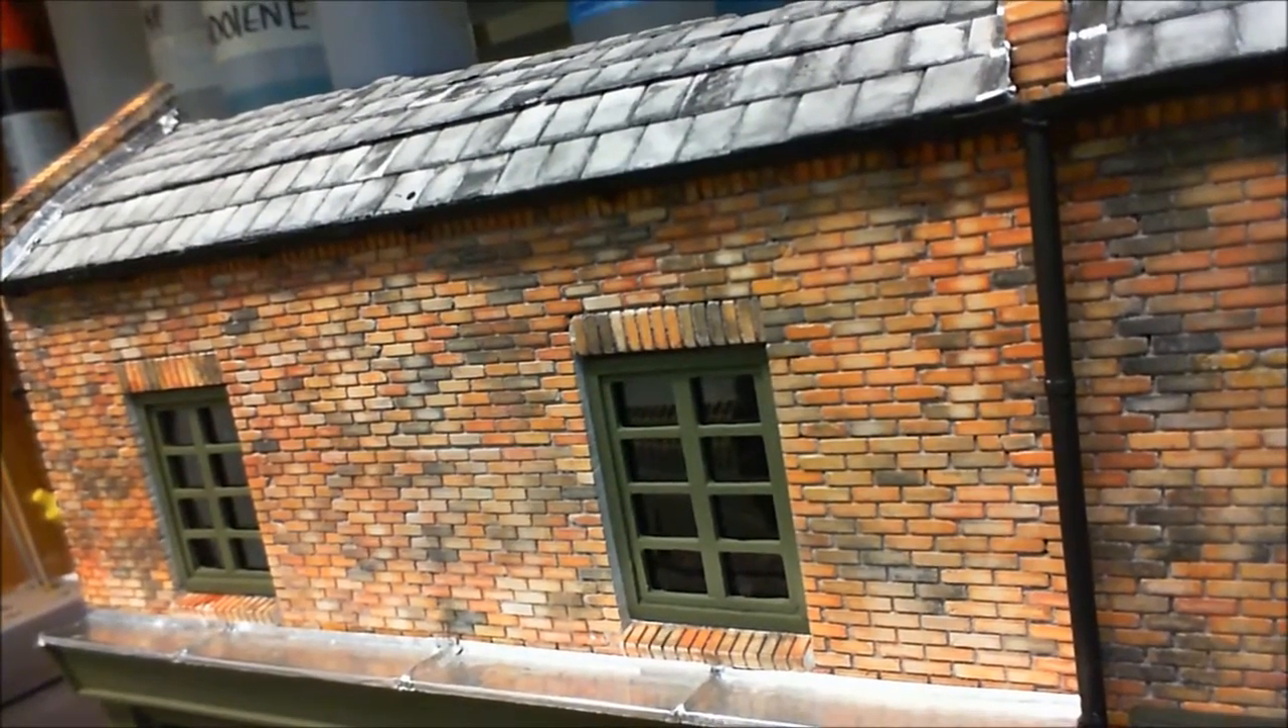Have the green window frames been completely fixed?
Yes.